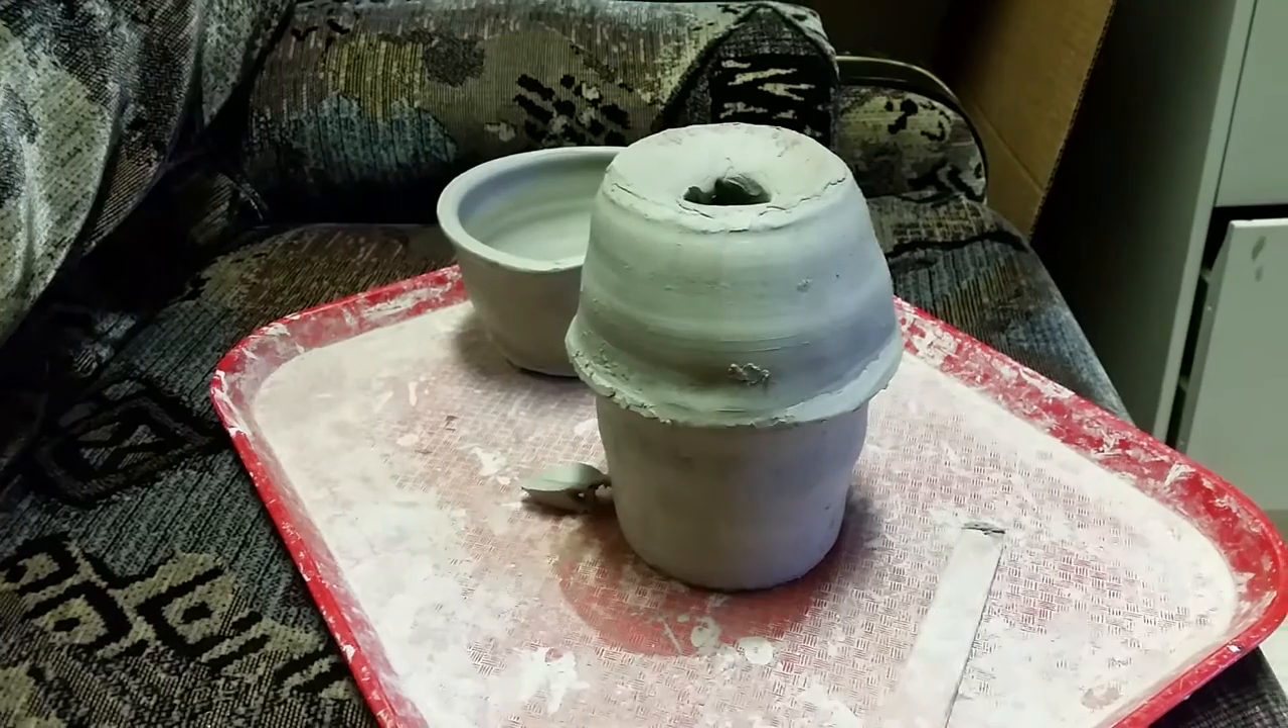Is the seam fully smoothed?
No.